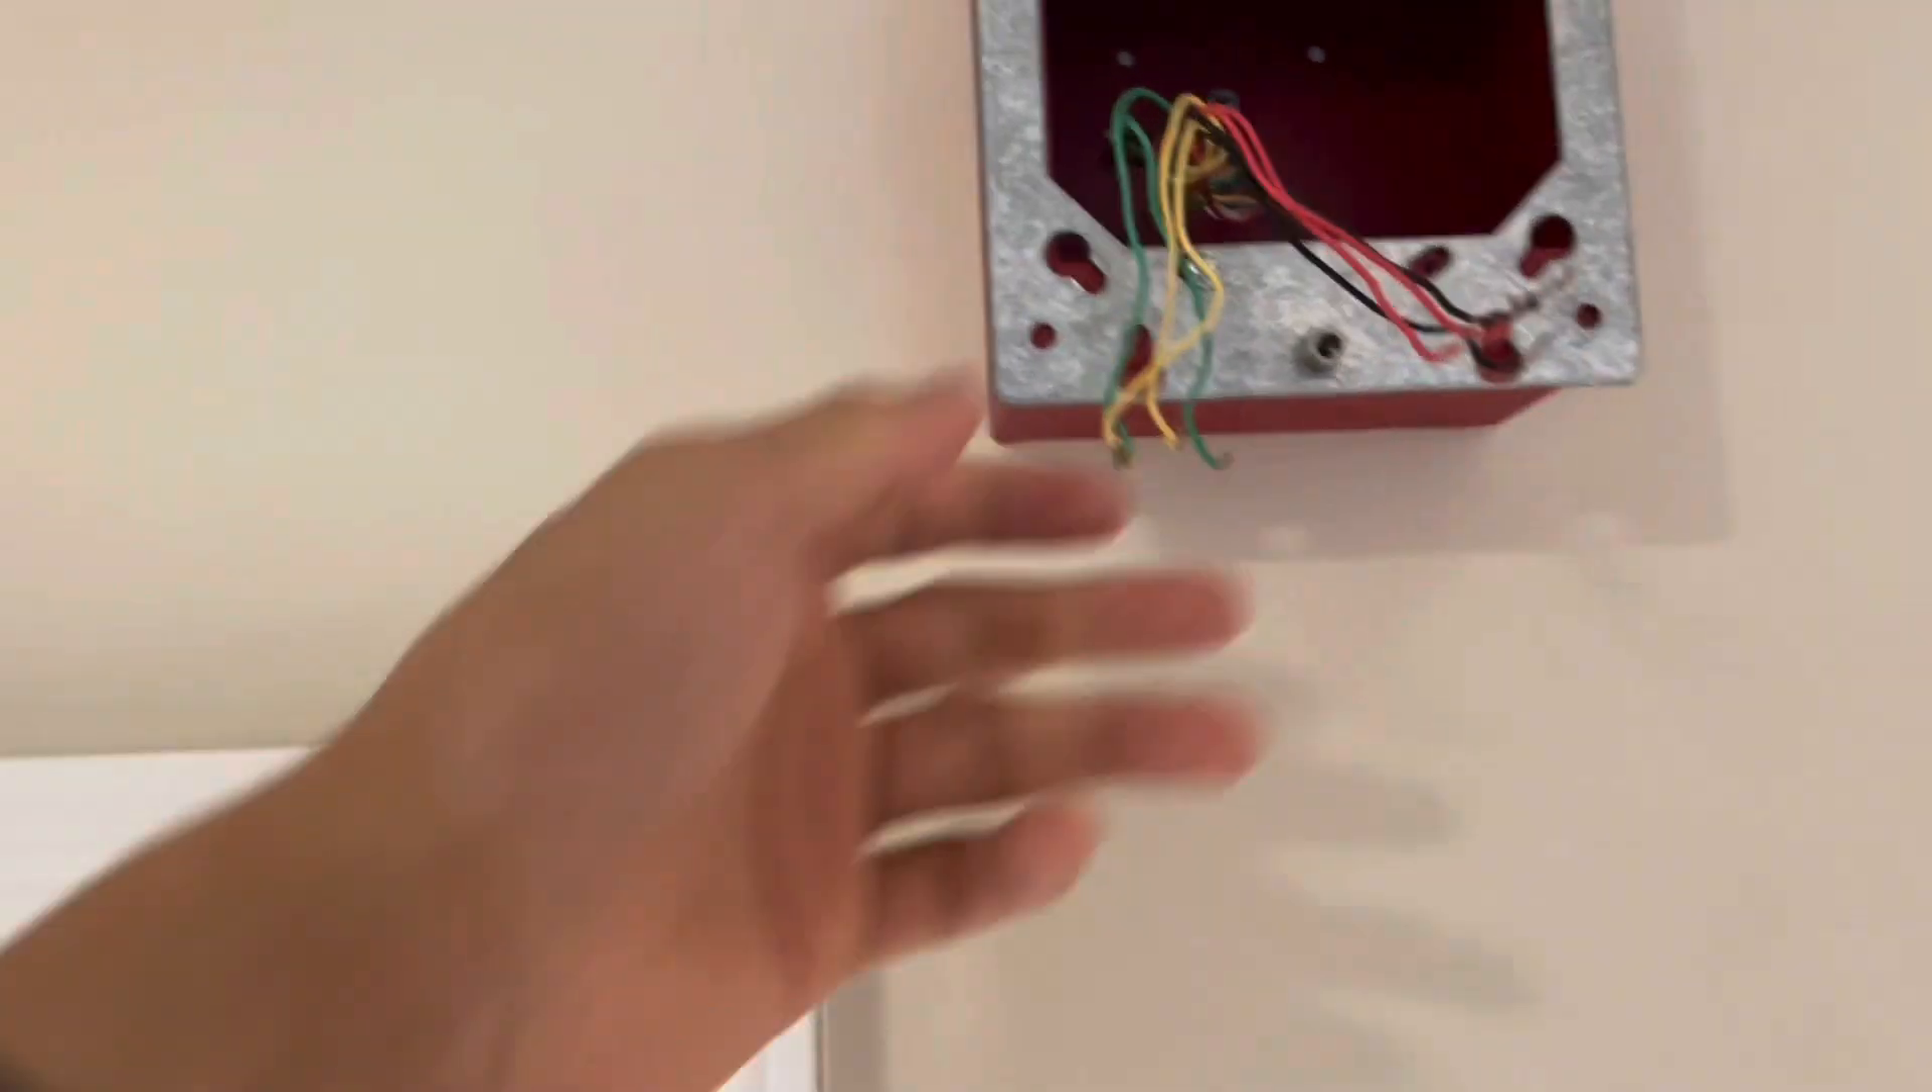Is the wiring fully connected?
No.